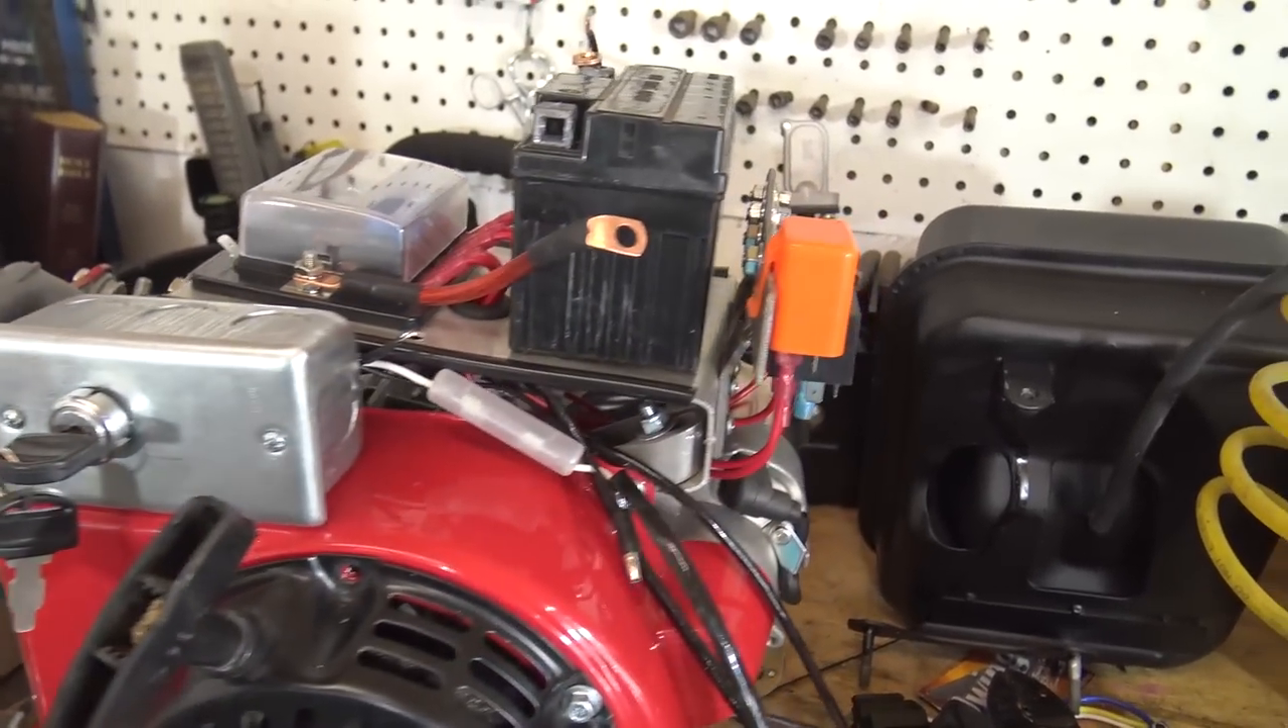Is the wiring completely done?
No.